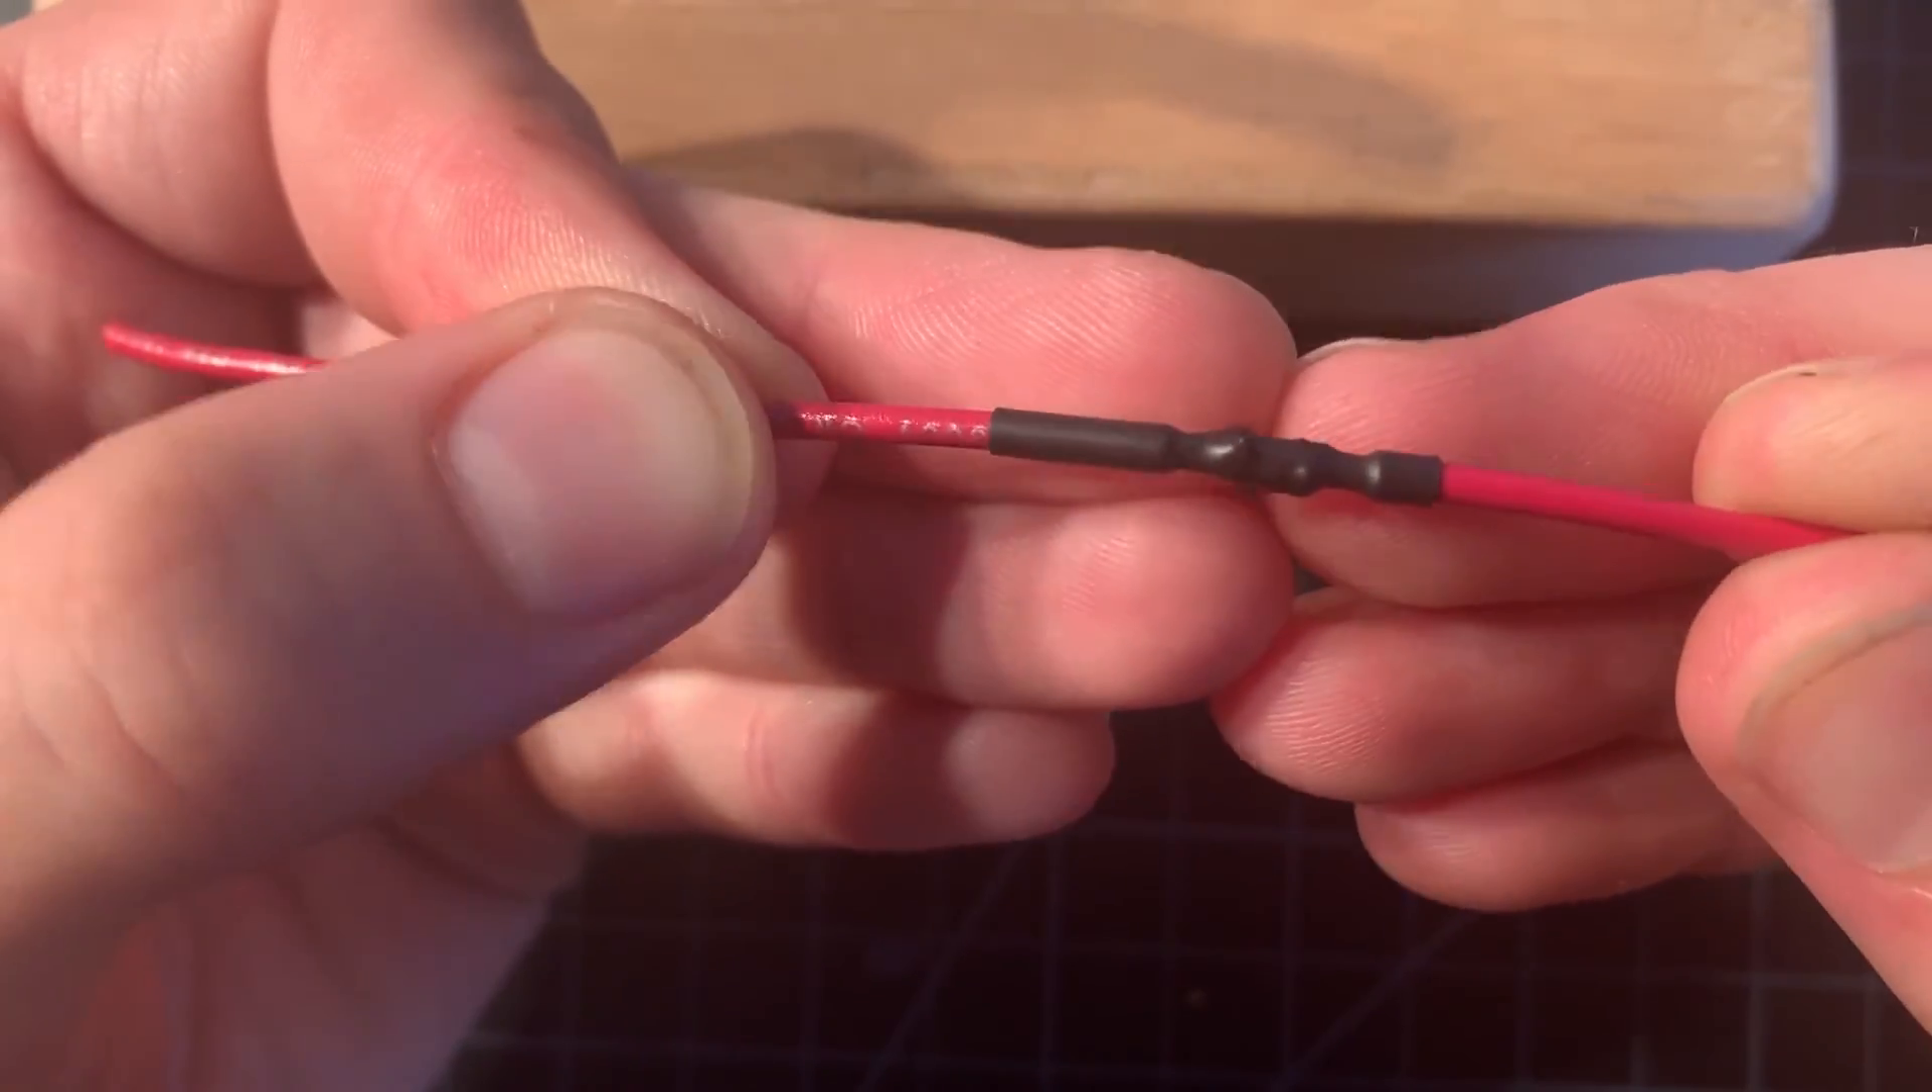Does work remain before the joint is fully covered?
No.